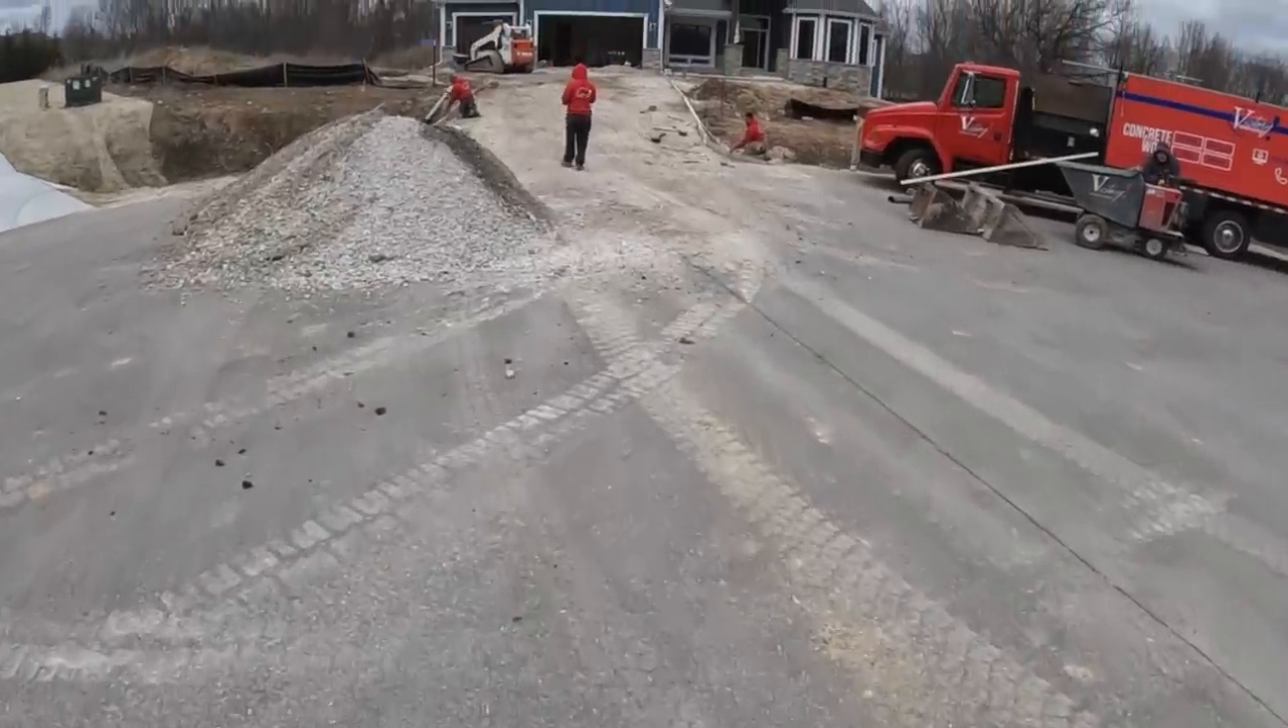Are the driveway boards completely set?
No.